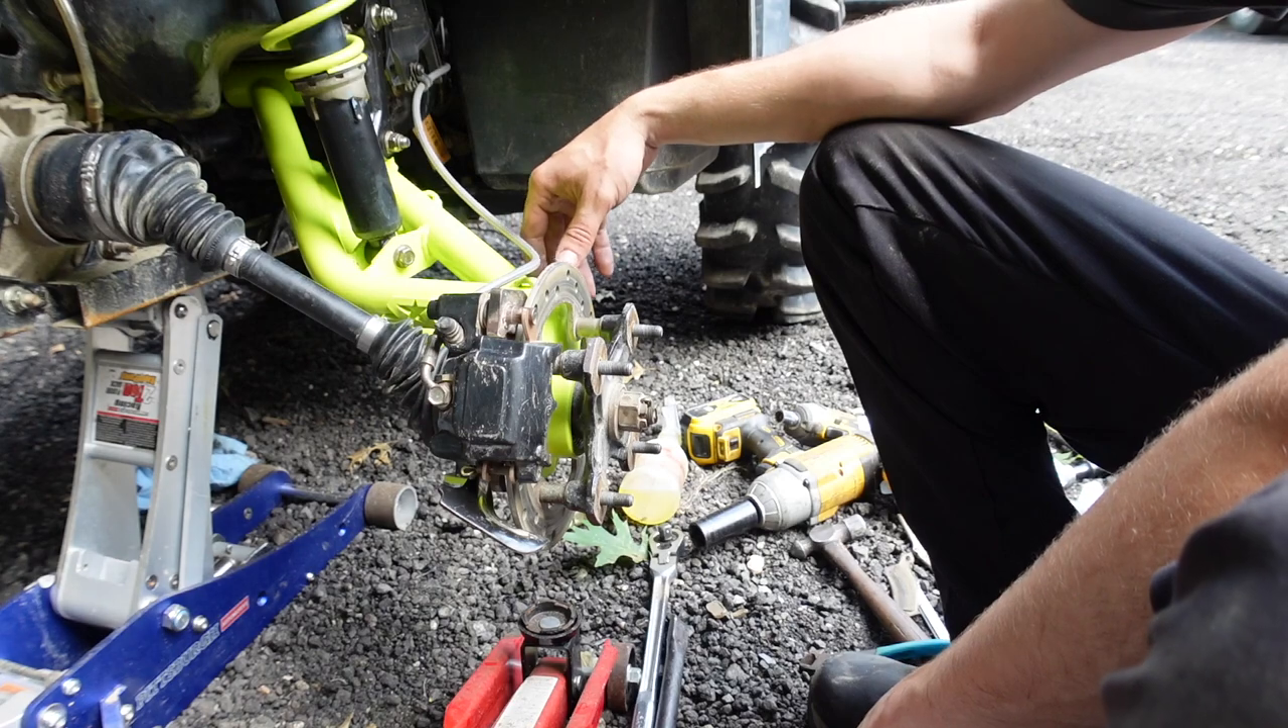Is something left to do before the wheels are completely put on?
Yes.